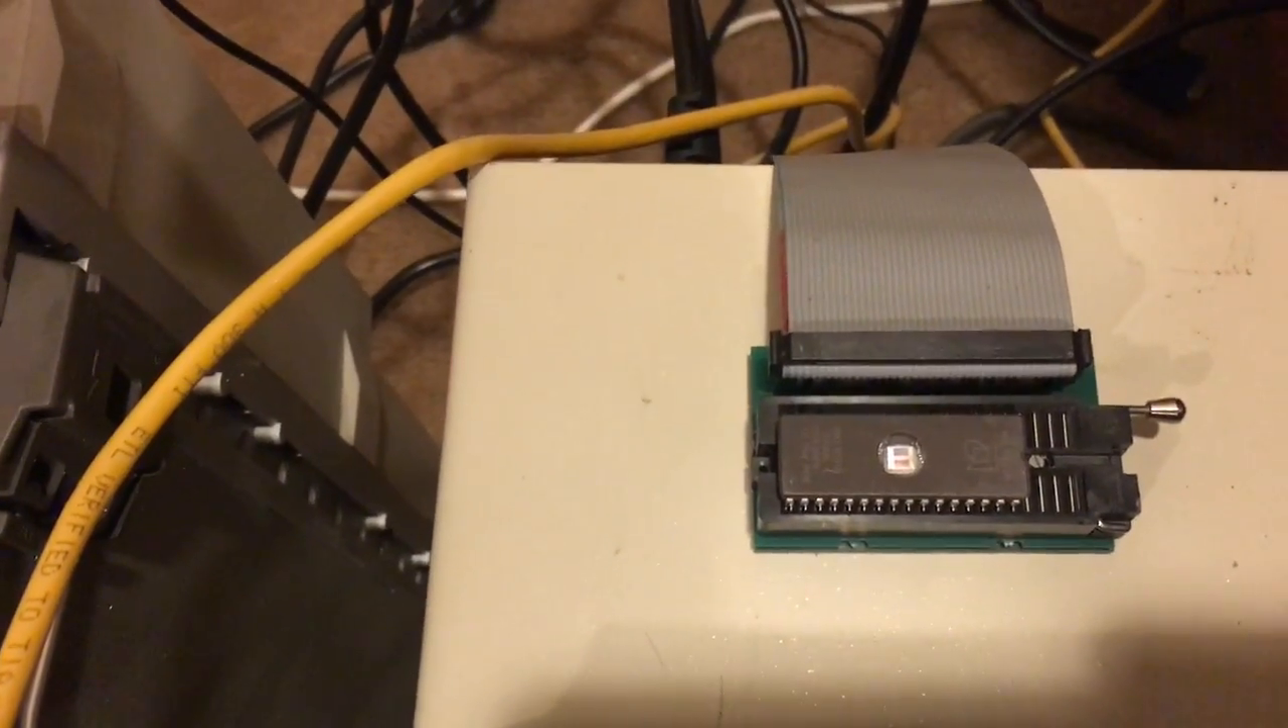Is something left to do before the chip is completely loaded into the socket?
No.